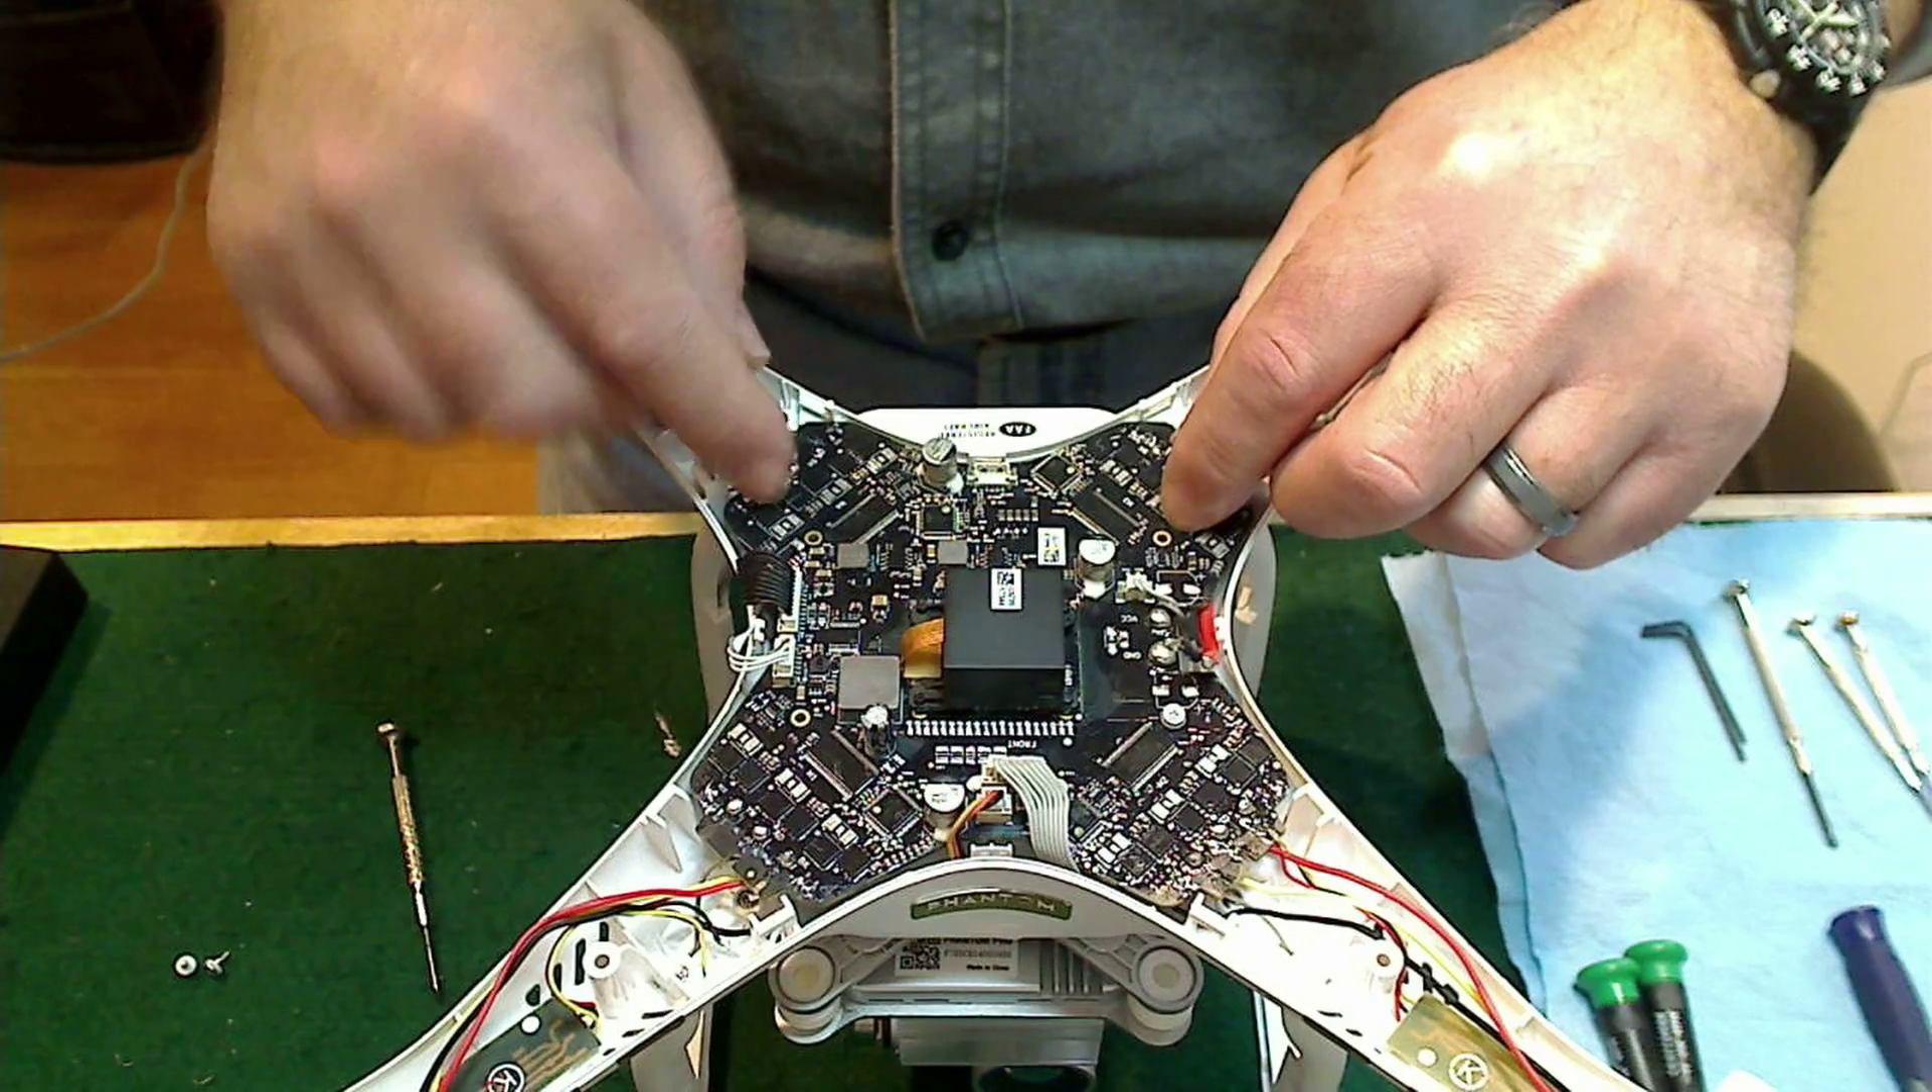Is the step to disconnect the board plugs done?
No.